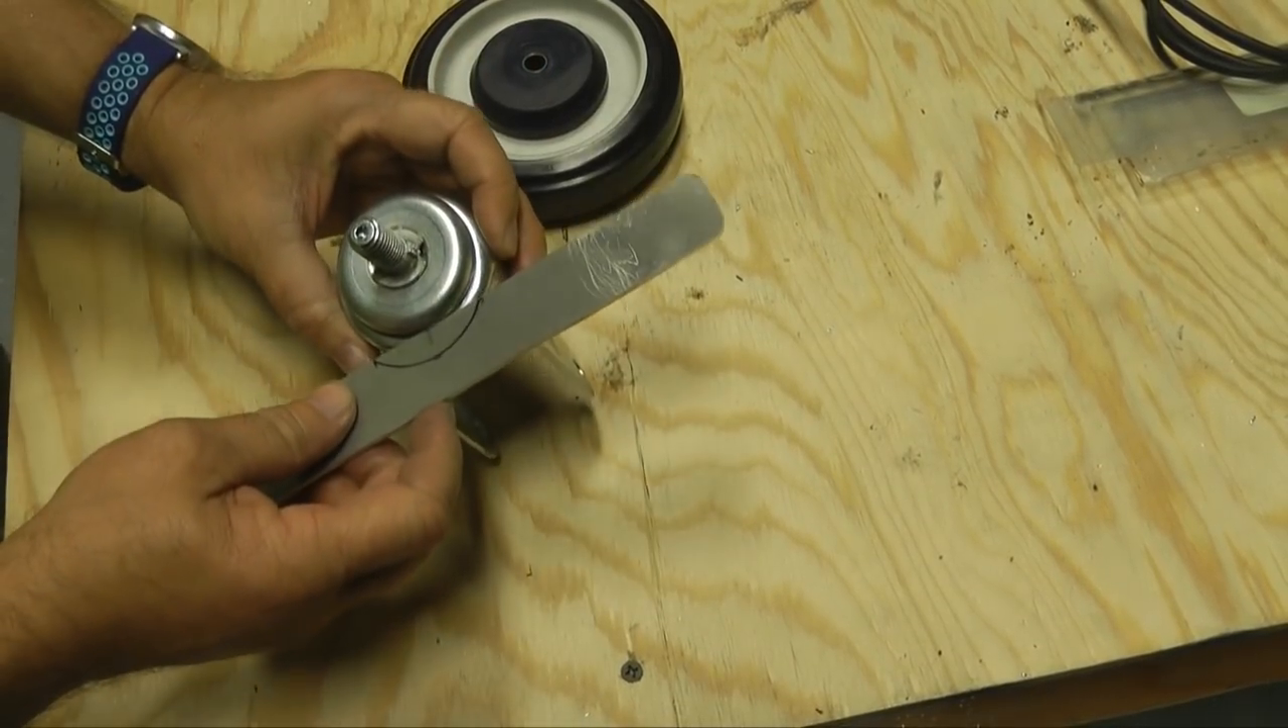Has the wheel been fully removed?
Yes.